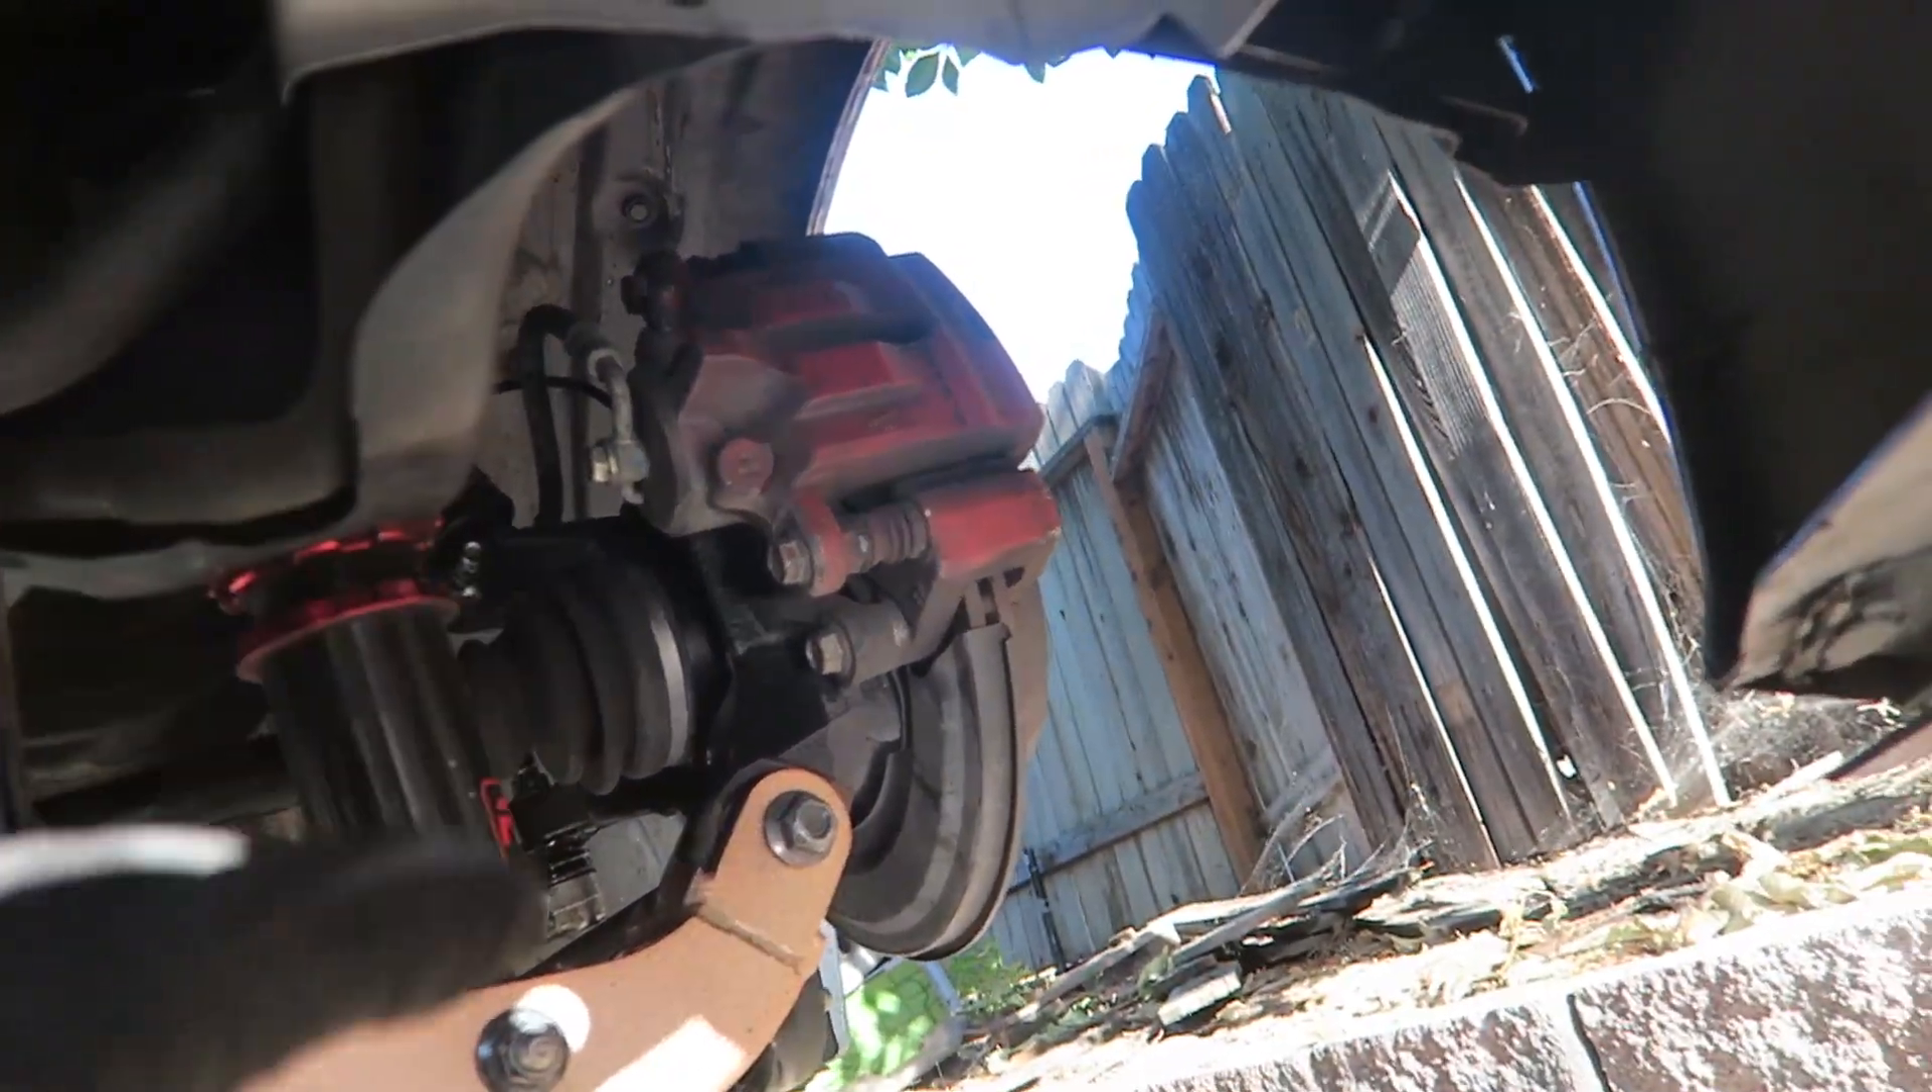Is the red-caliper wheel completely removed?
Yes.